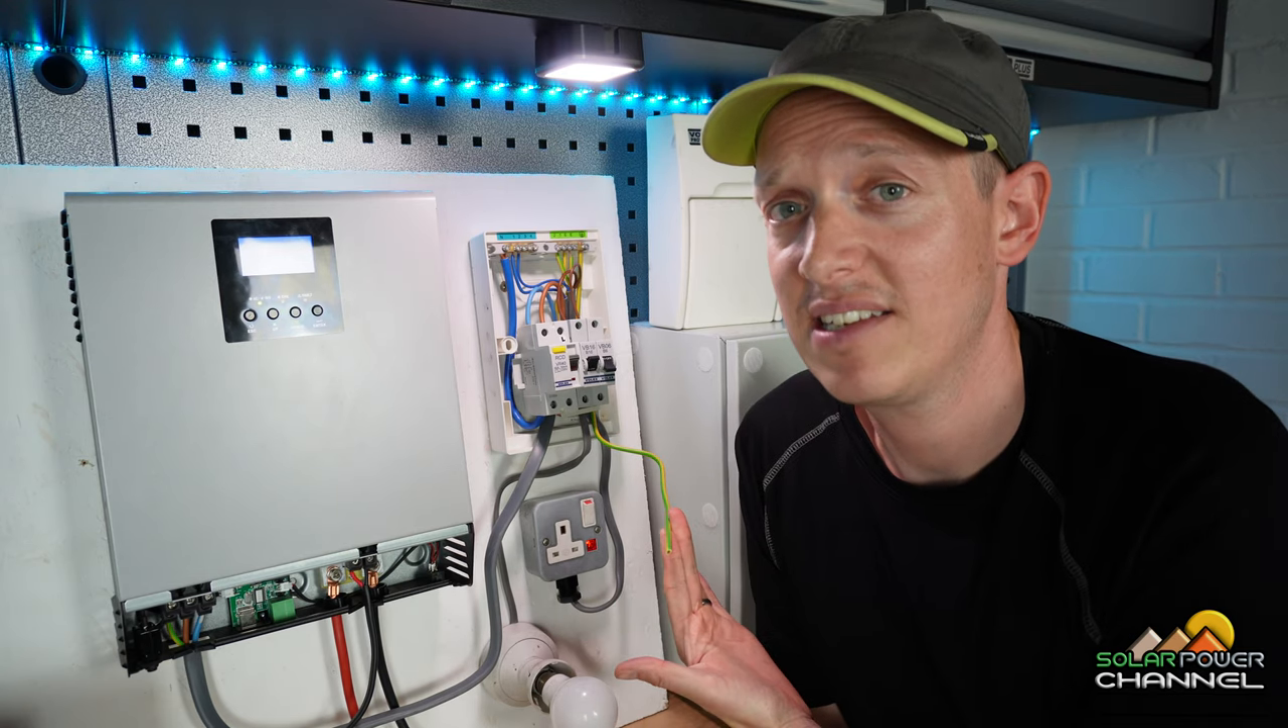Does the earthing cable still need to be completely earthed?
Yes.